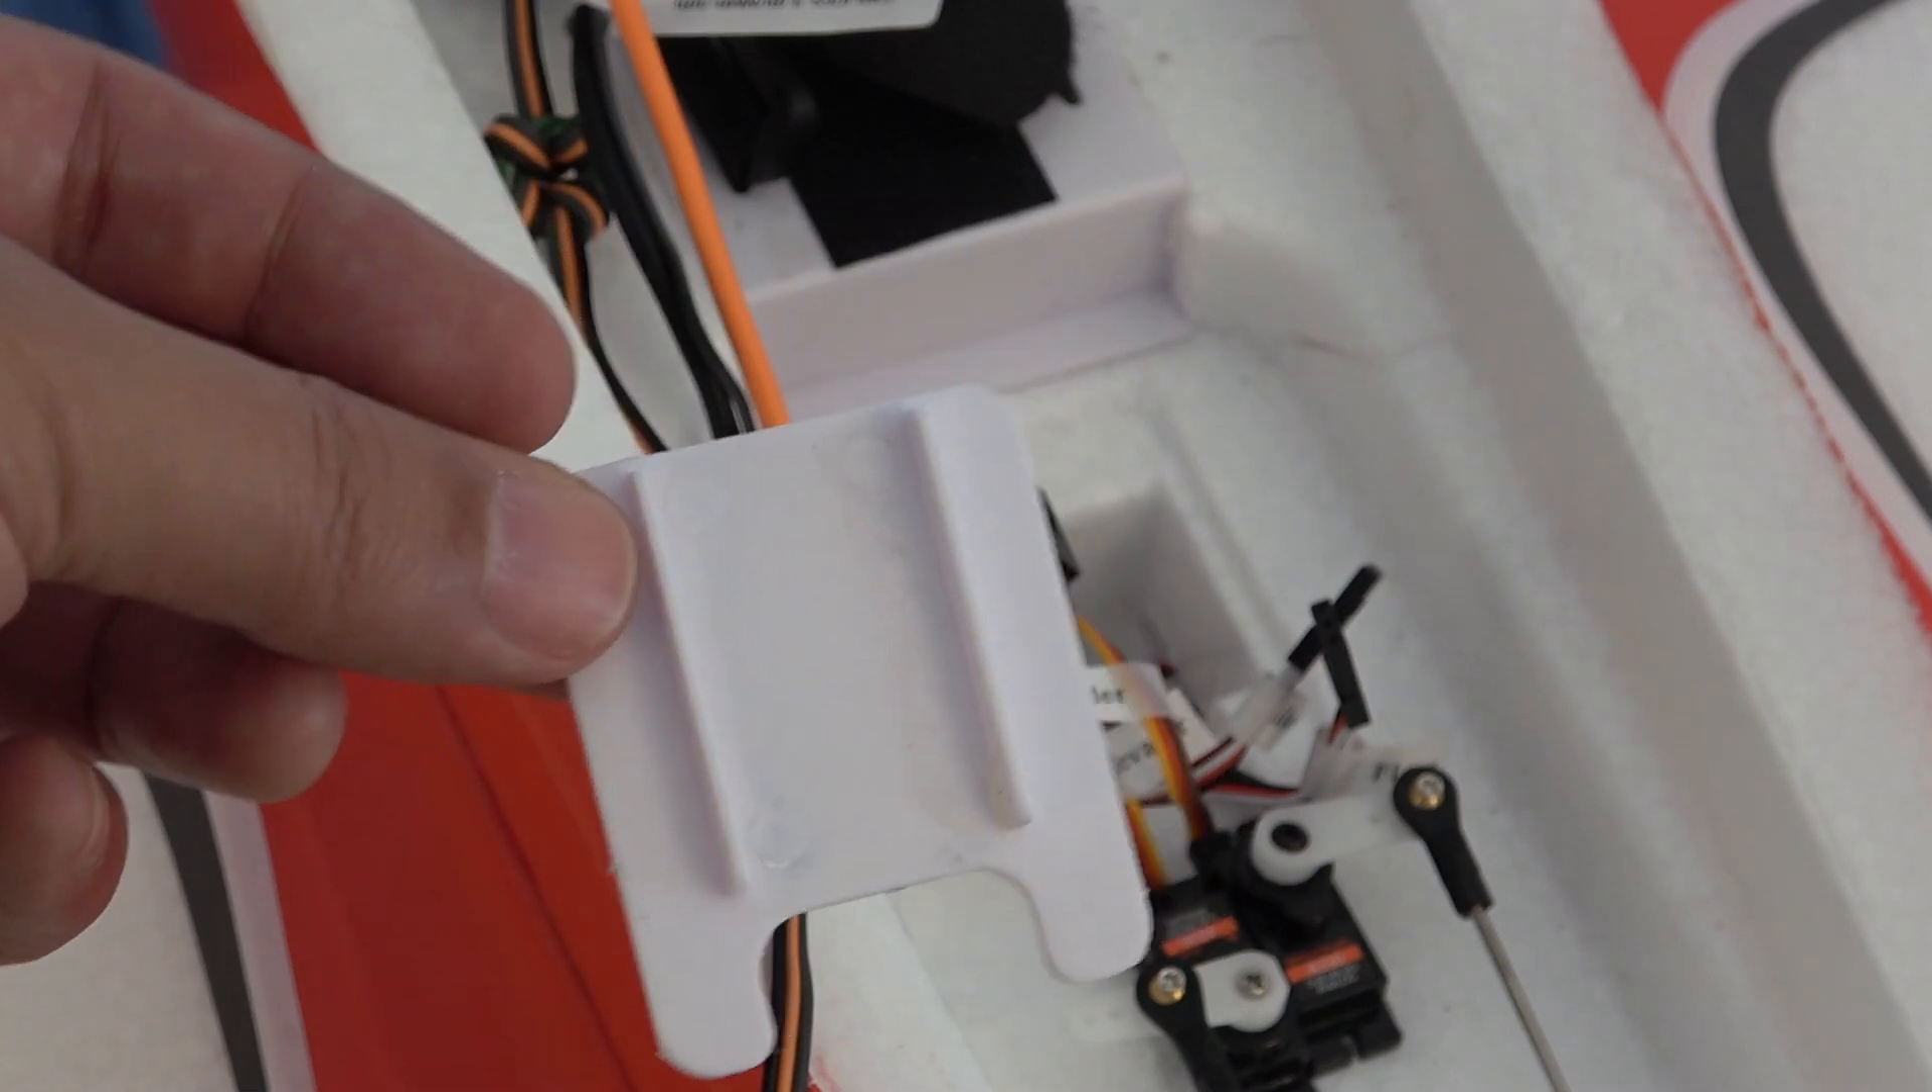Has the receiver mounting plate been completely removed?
Yes.